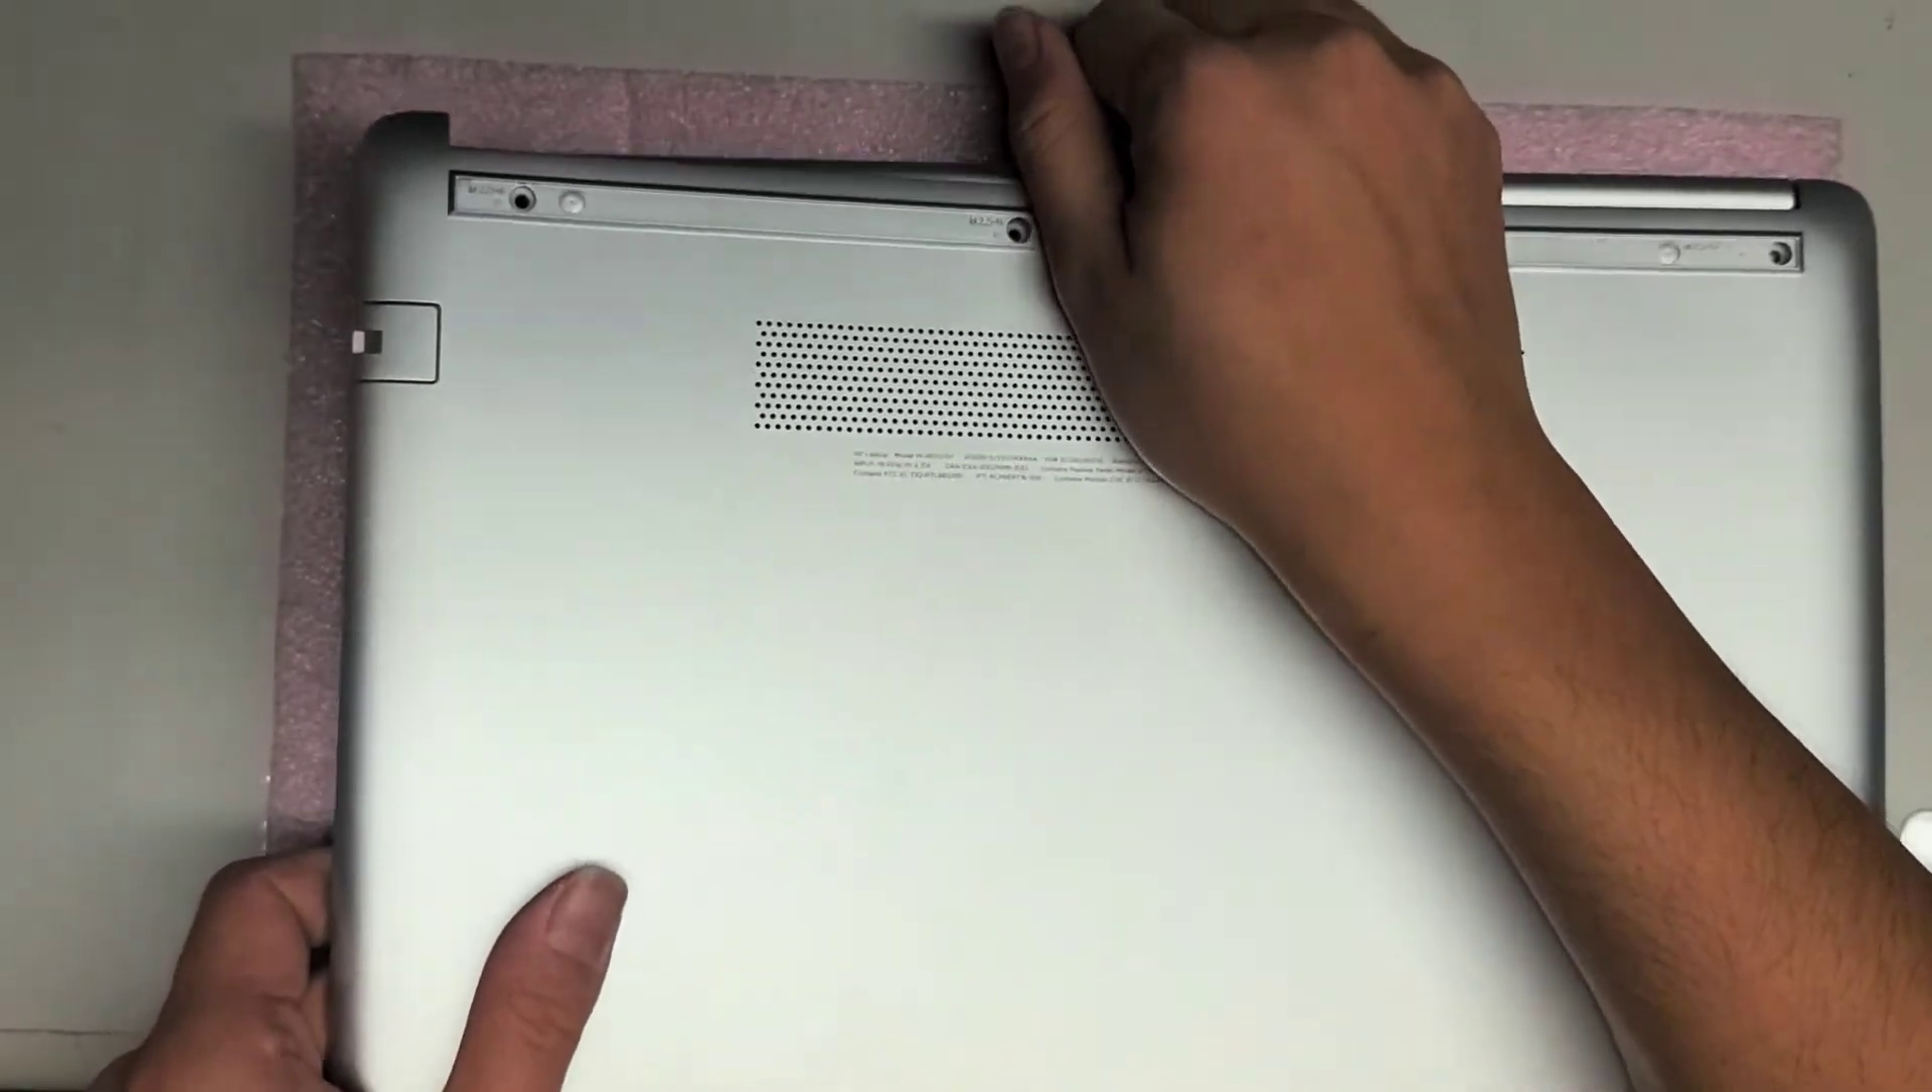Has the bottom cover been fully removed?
No.